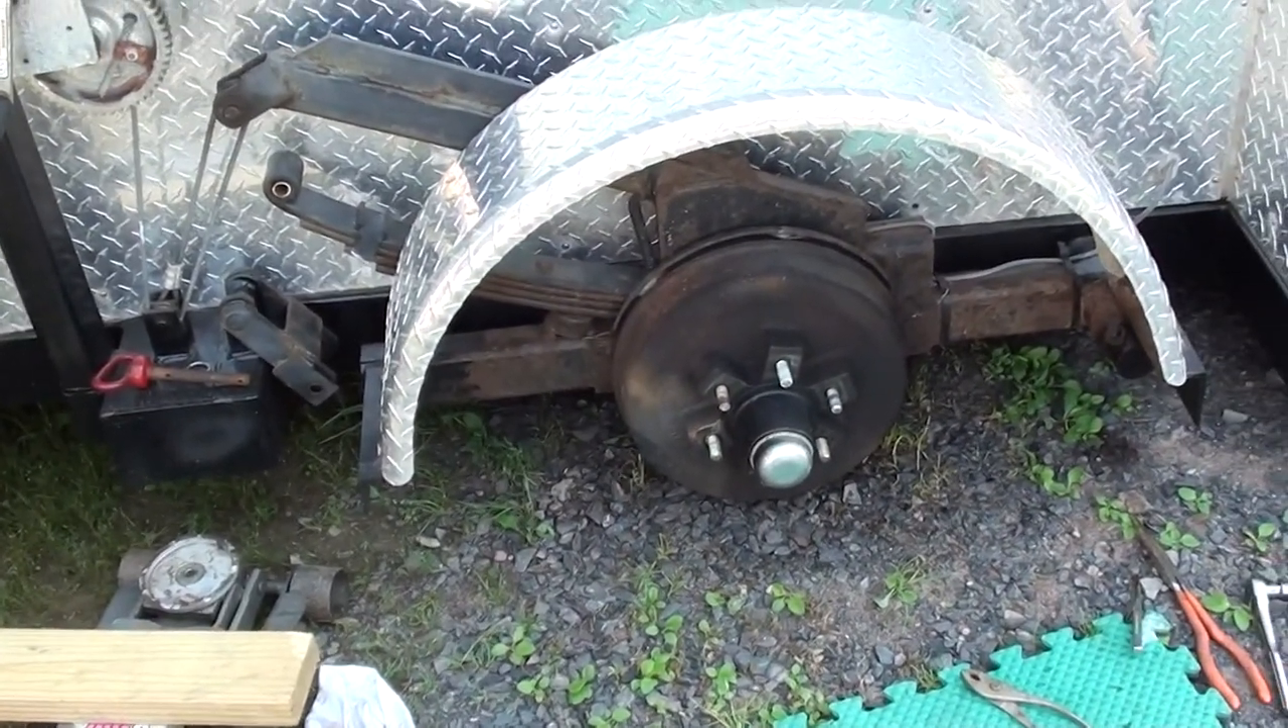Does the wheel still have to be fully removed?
No.